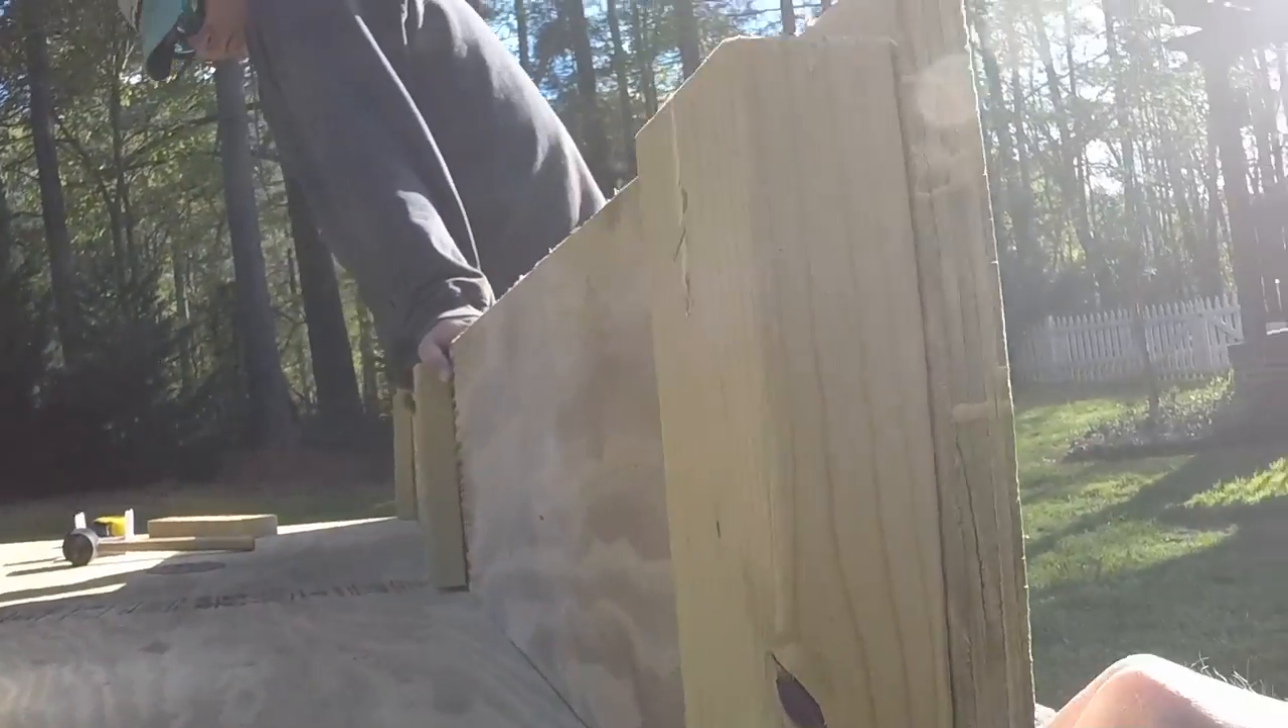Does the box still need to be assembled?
Yes.